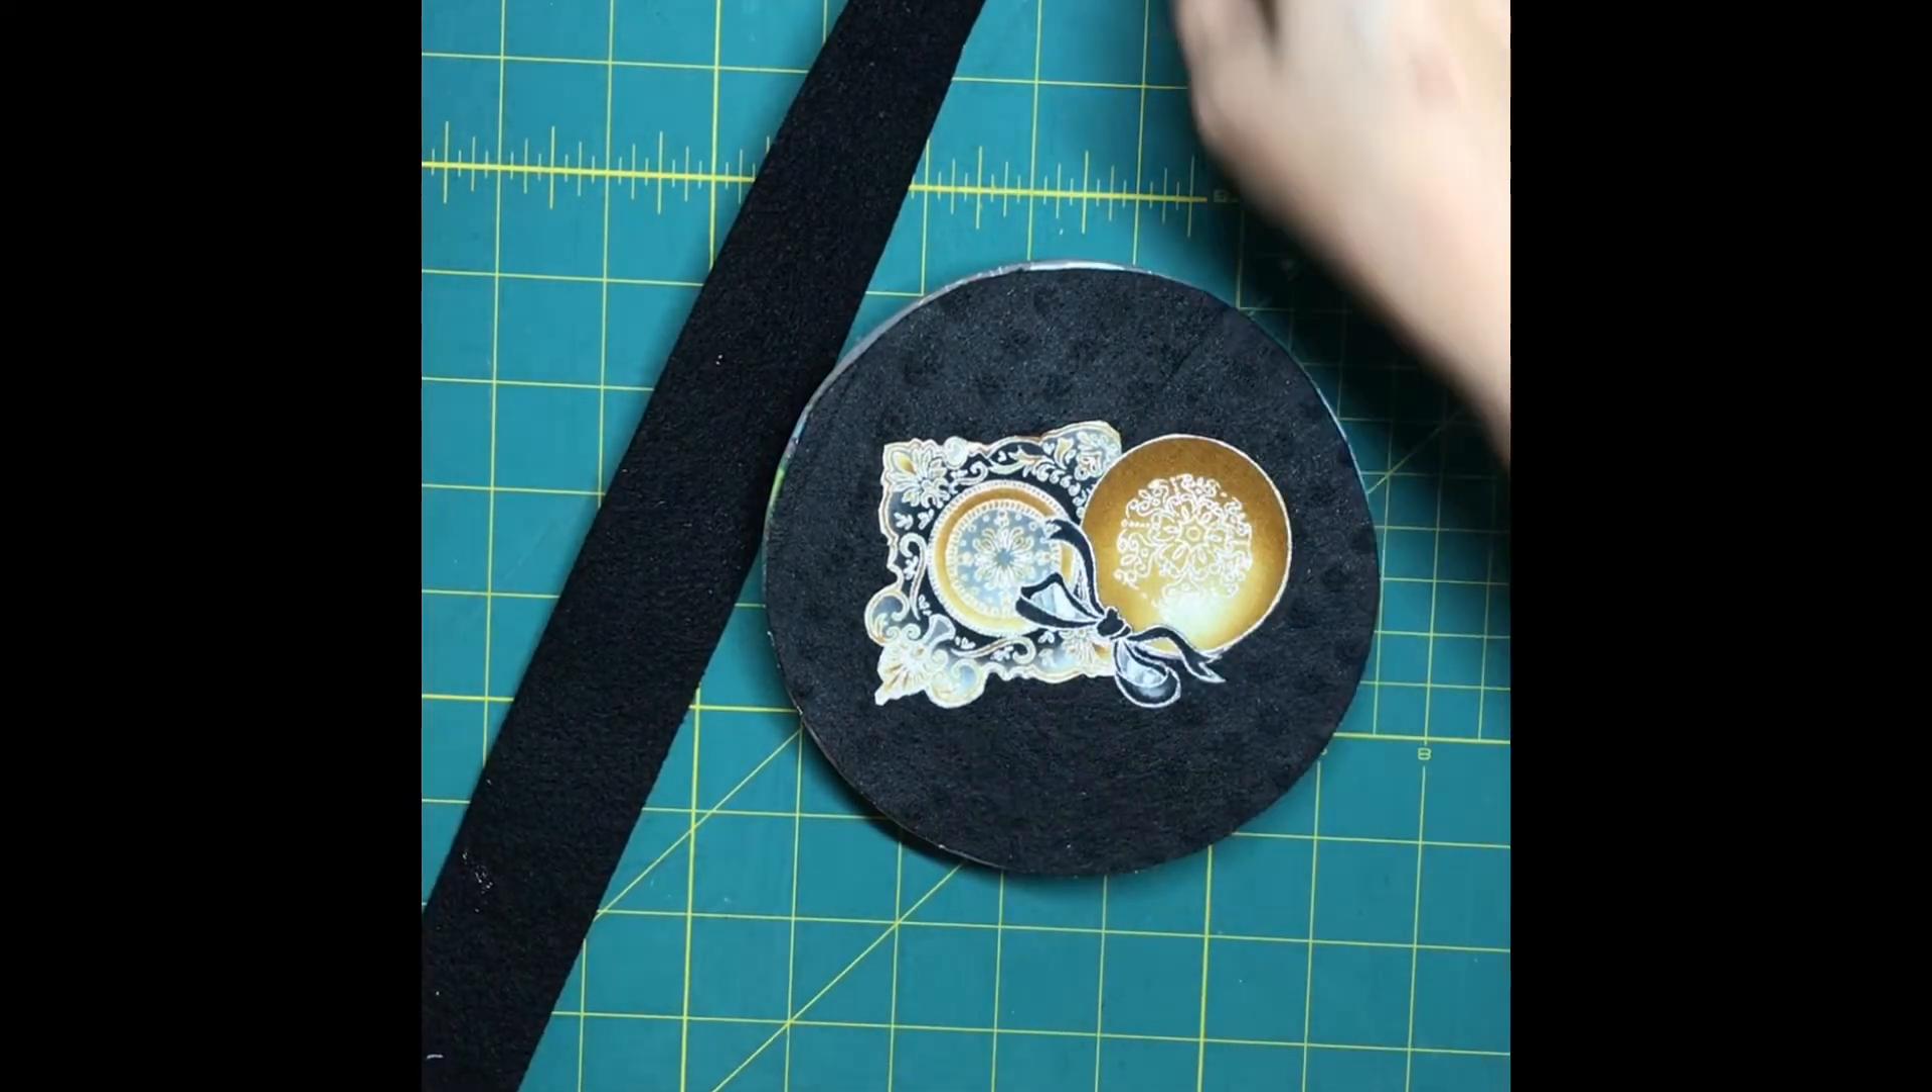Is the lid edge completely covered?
No.